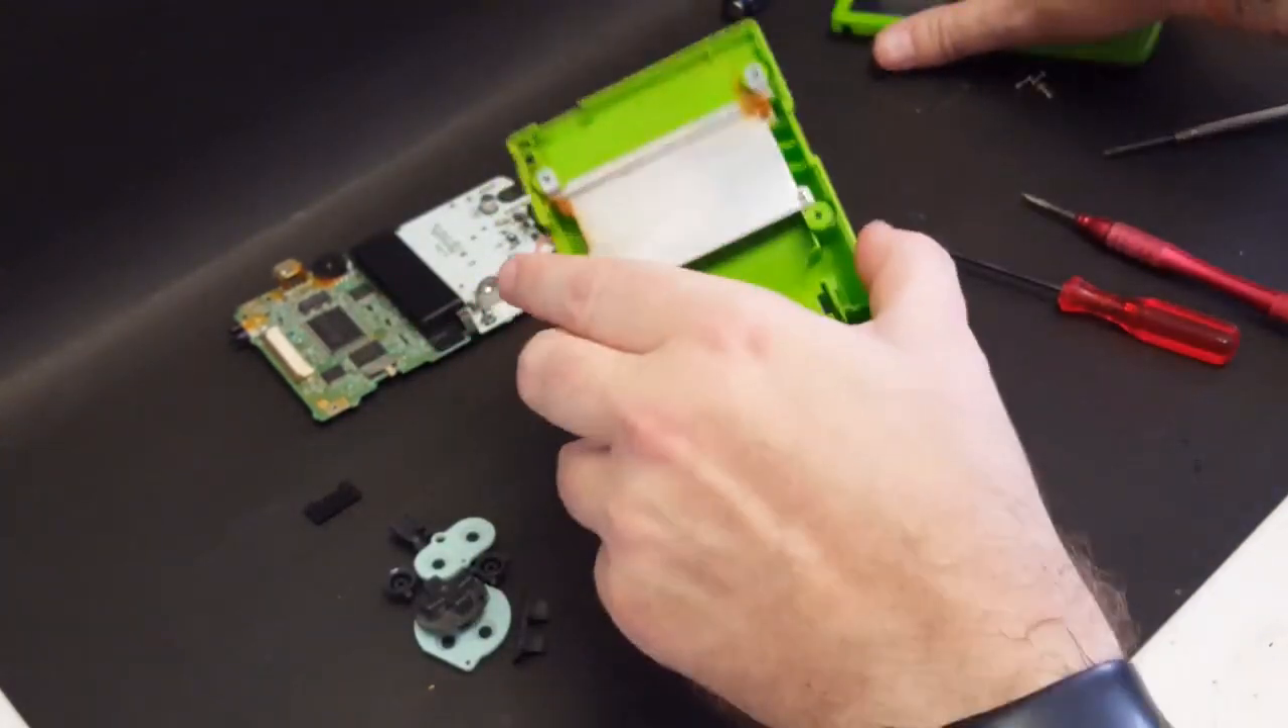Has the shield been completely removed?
No.